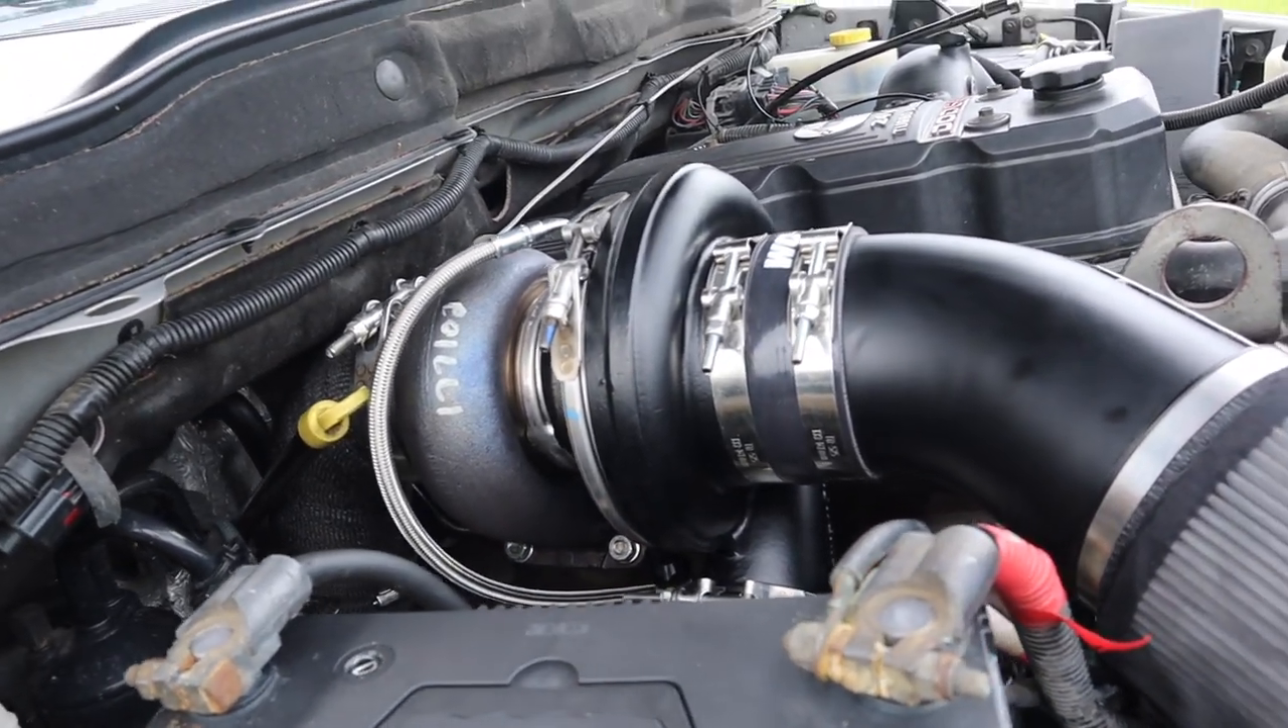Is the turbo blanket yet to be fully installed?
Yes.